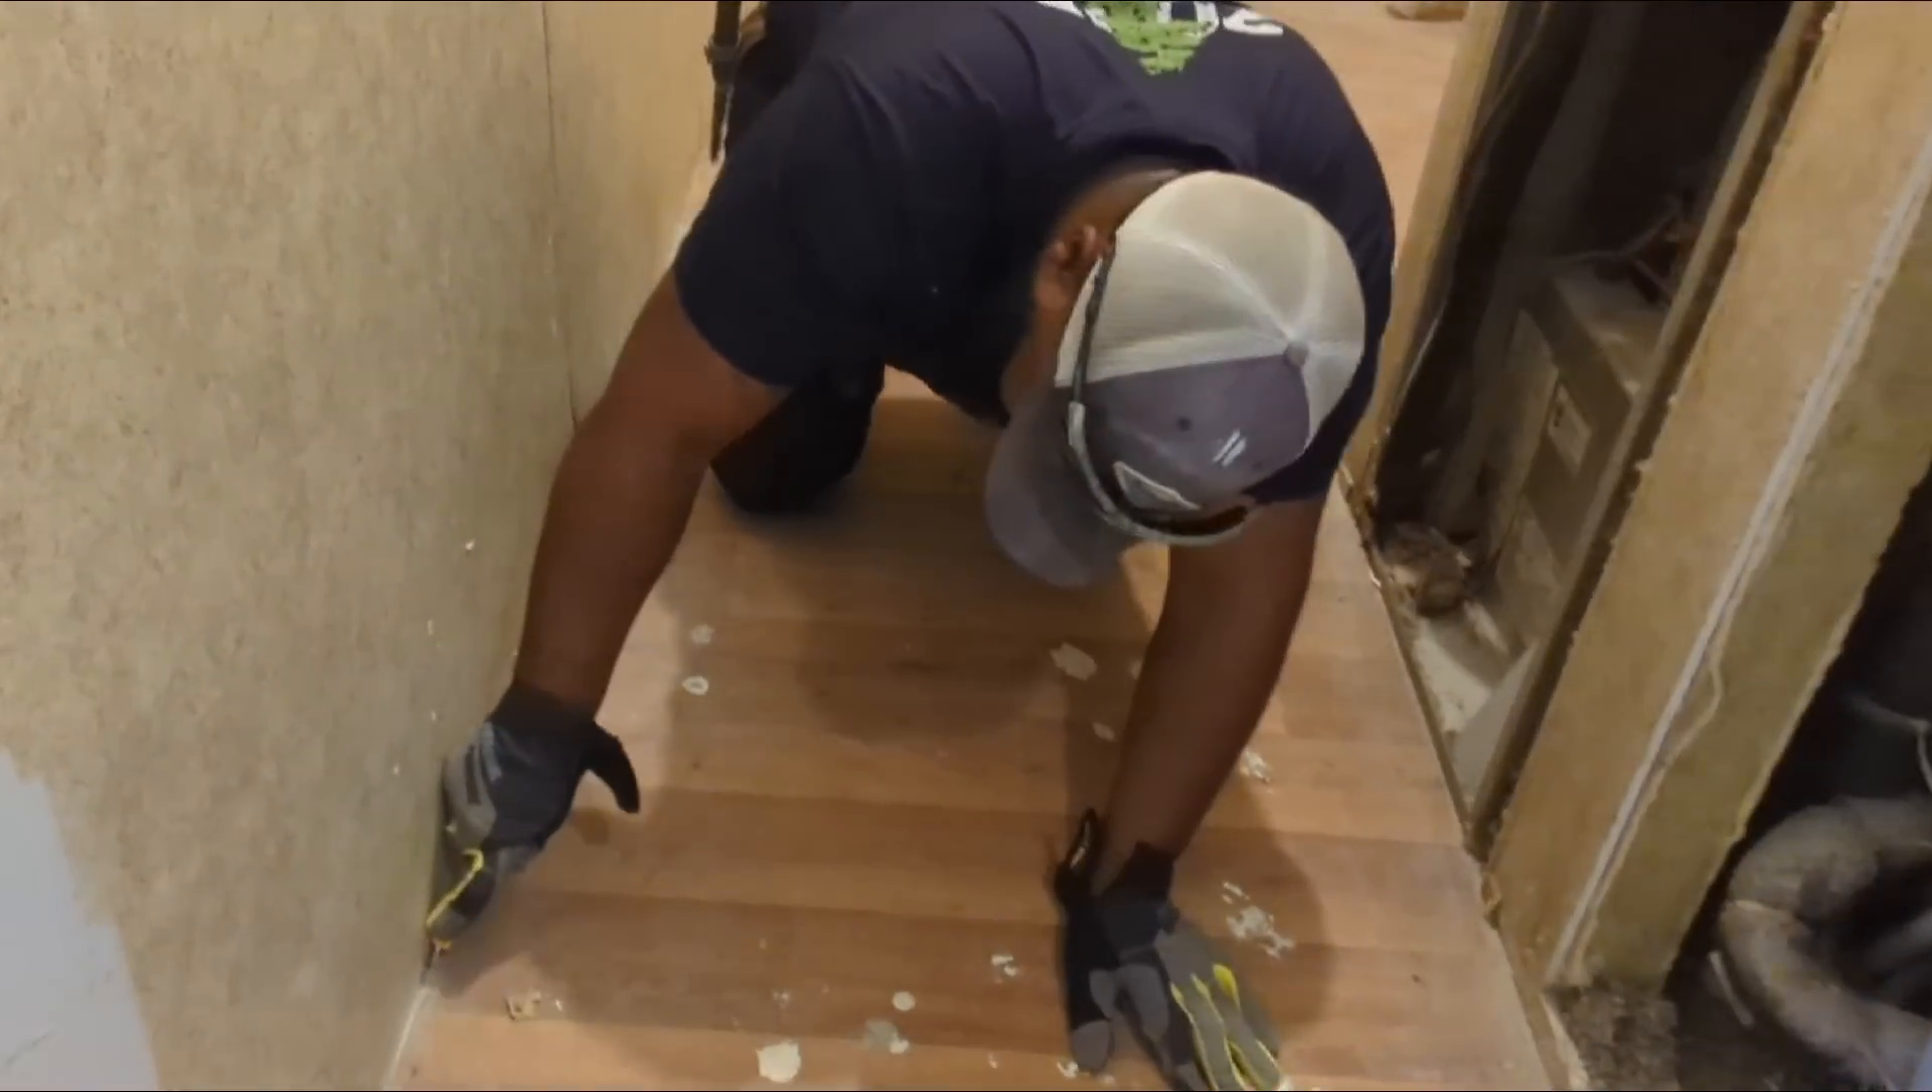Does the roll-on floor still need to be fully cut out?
Yes.